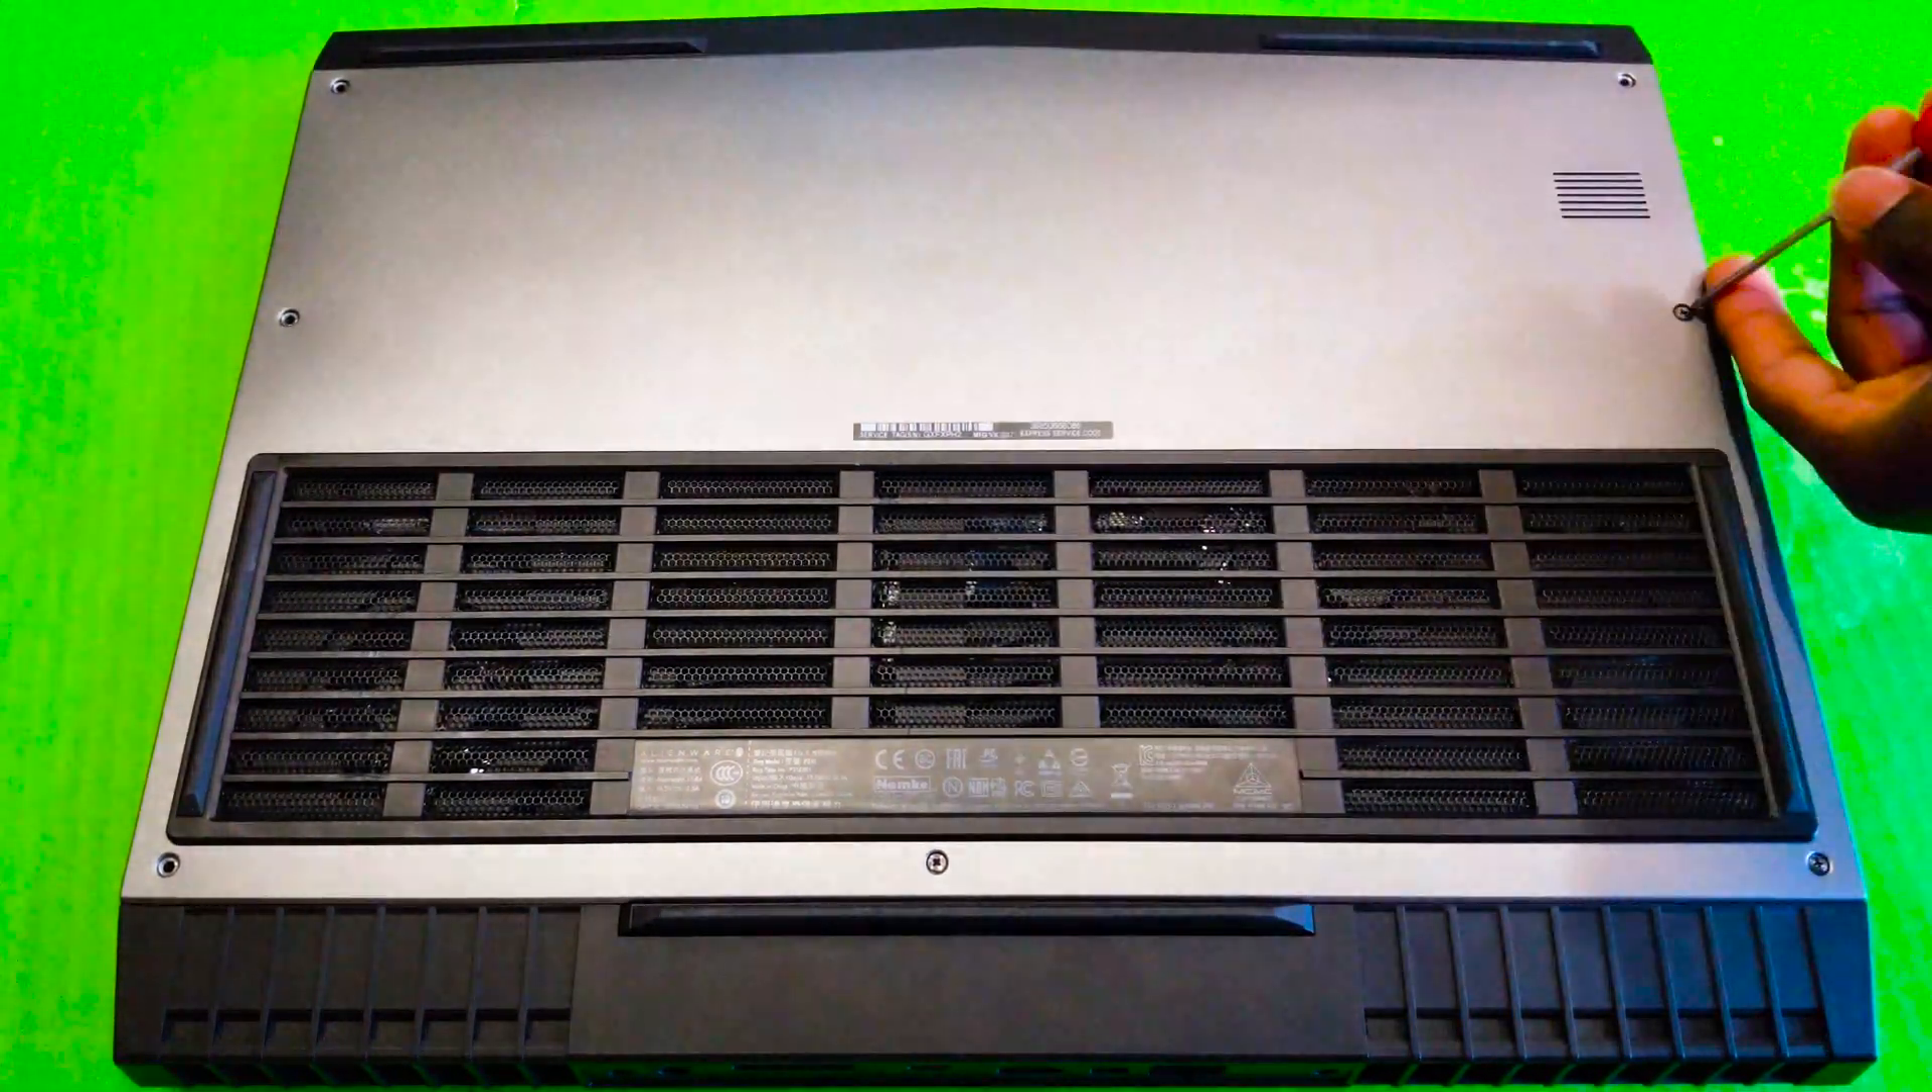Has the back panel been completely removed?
No.